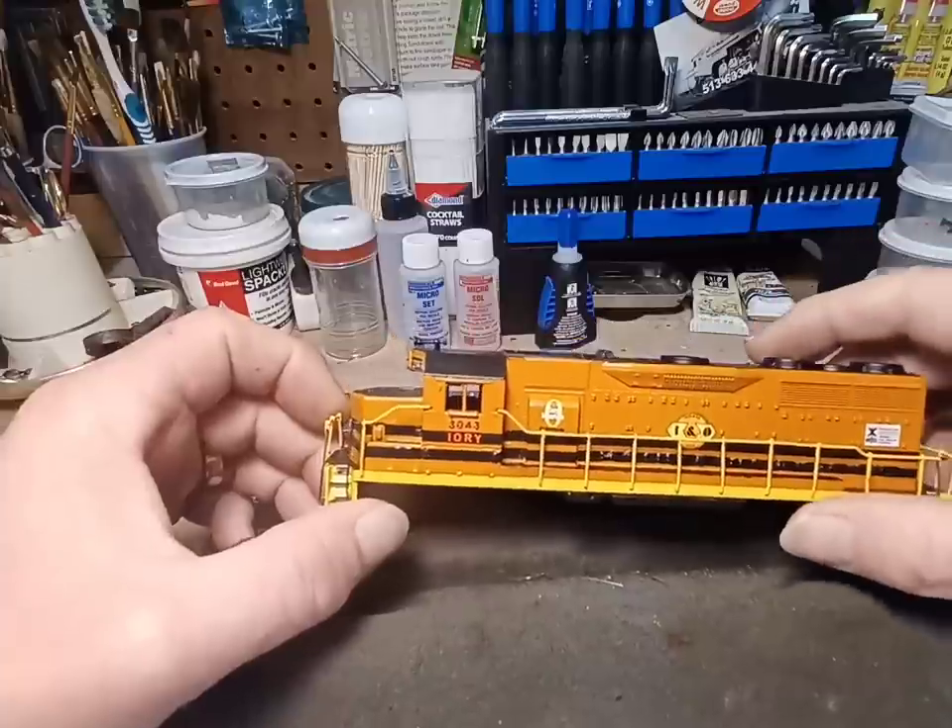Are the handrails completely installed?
Yes.